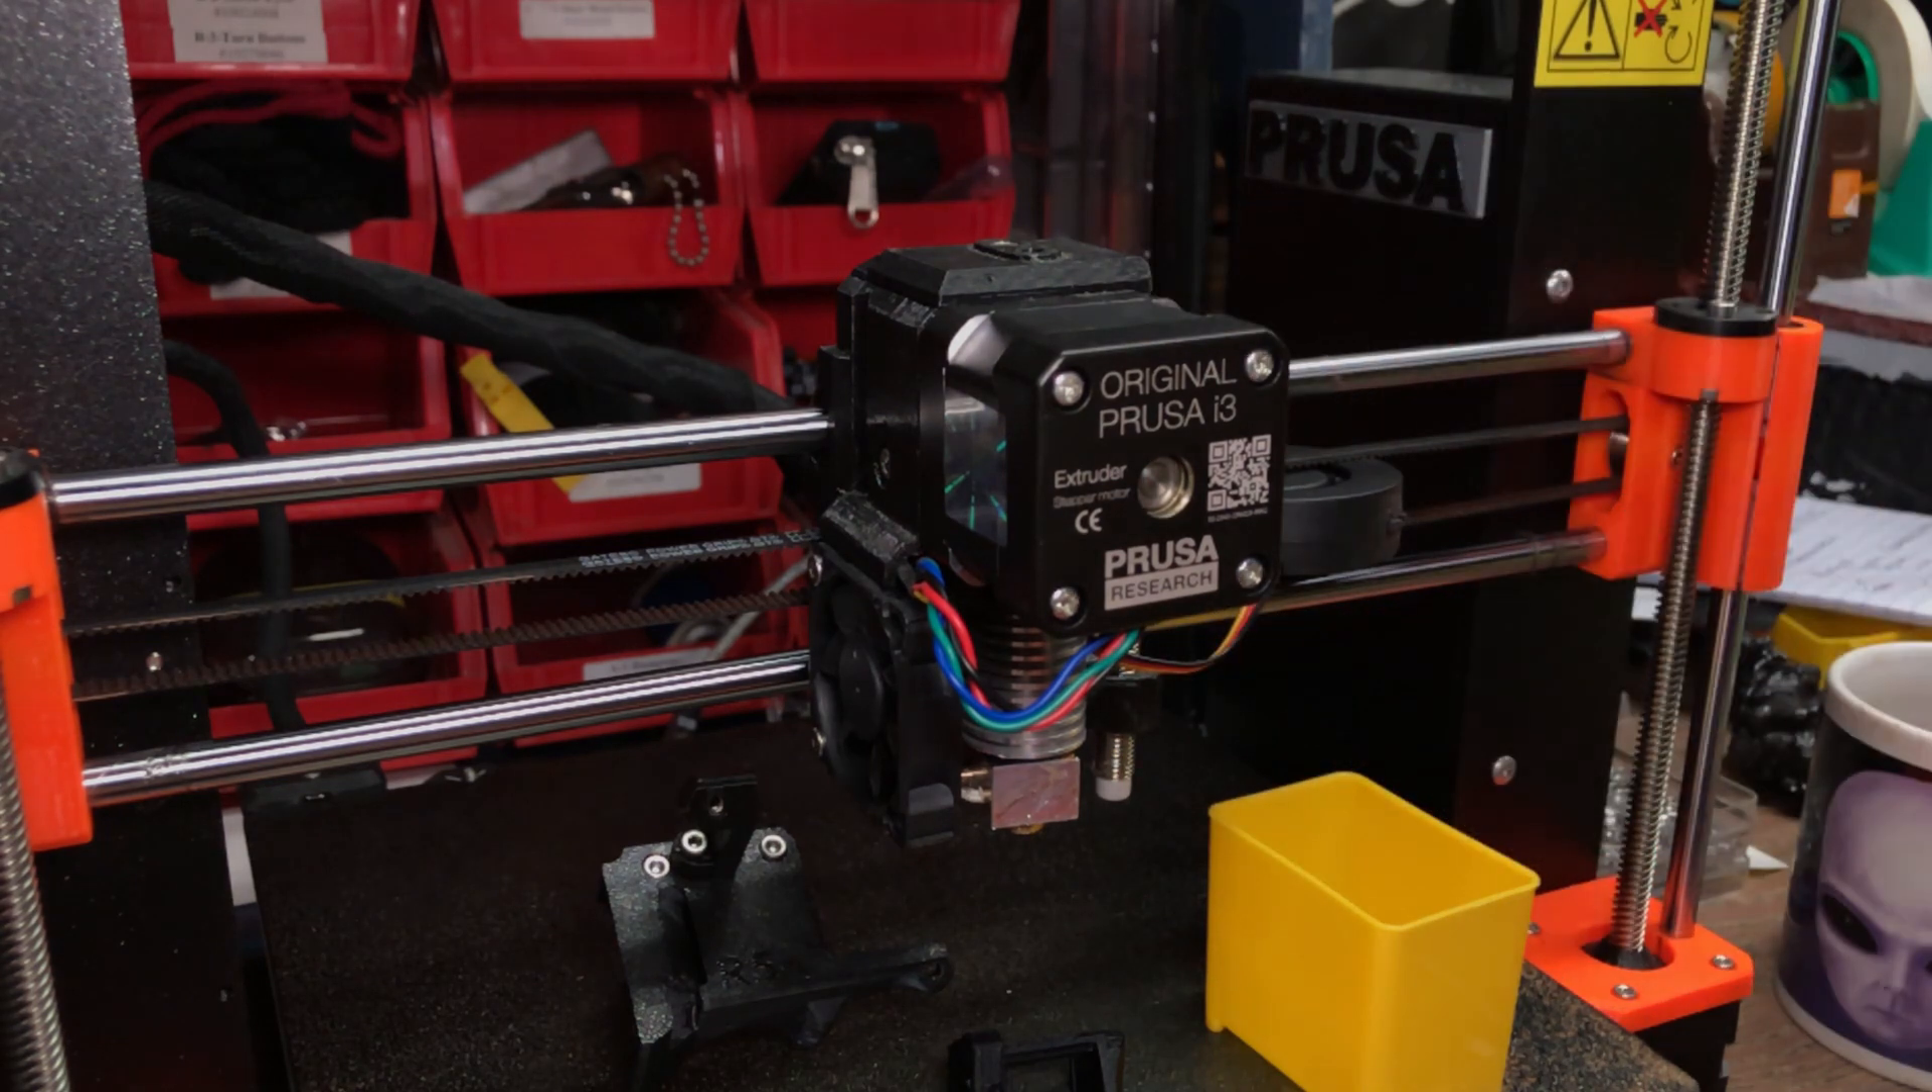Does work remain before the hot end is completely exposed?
No.